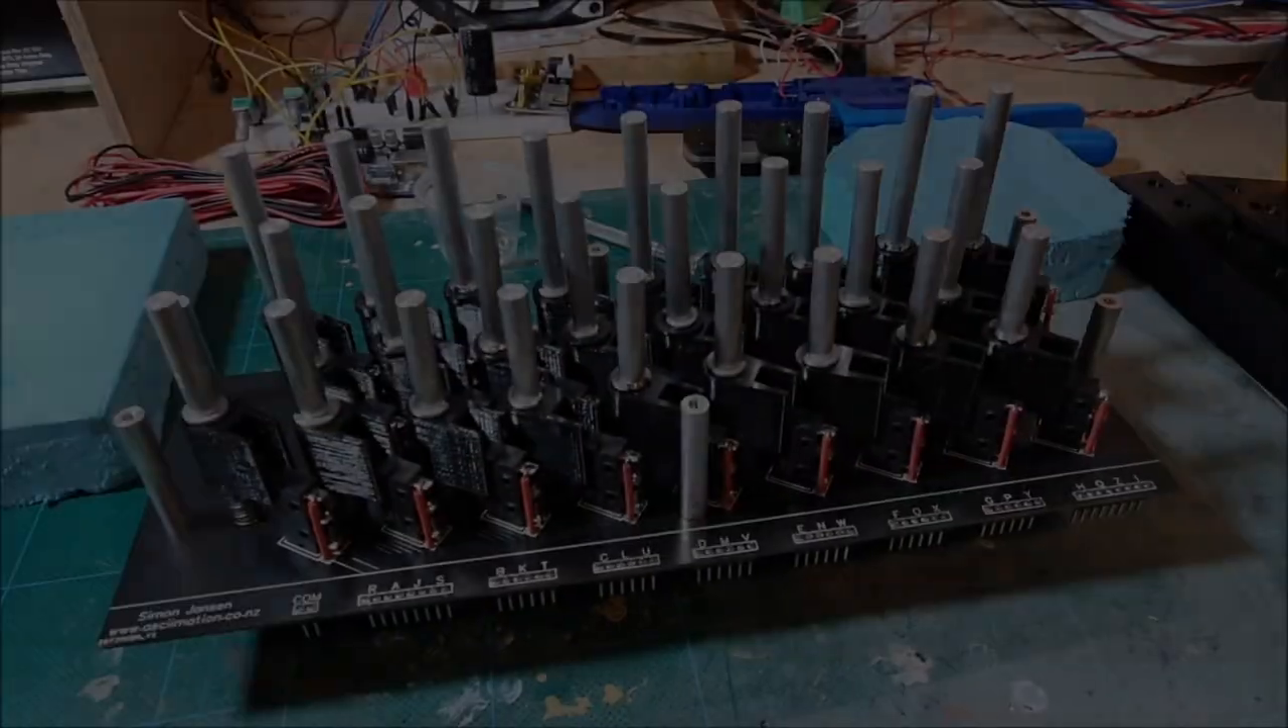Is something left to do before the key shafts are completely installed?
No.